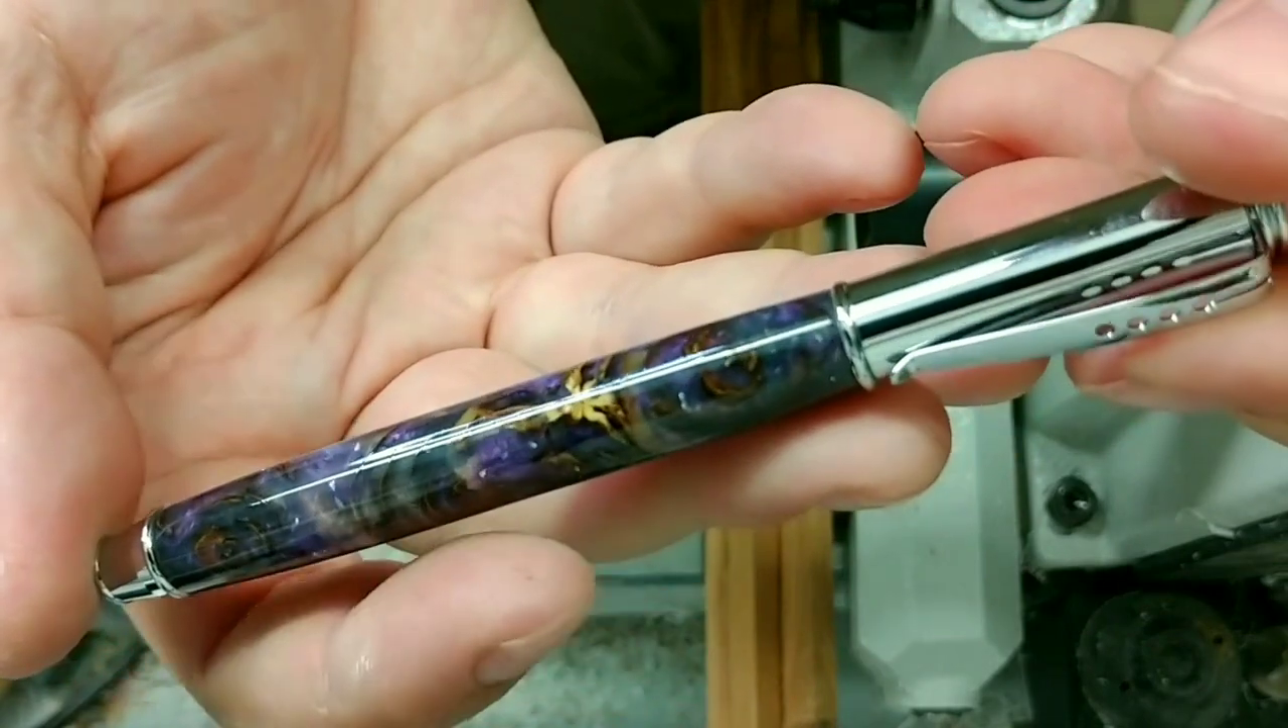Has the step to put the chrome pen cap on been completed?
Yes.